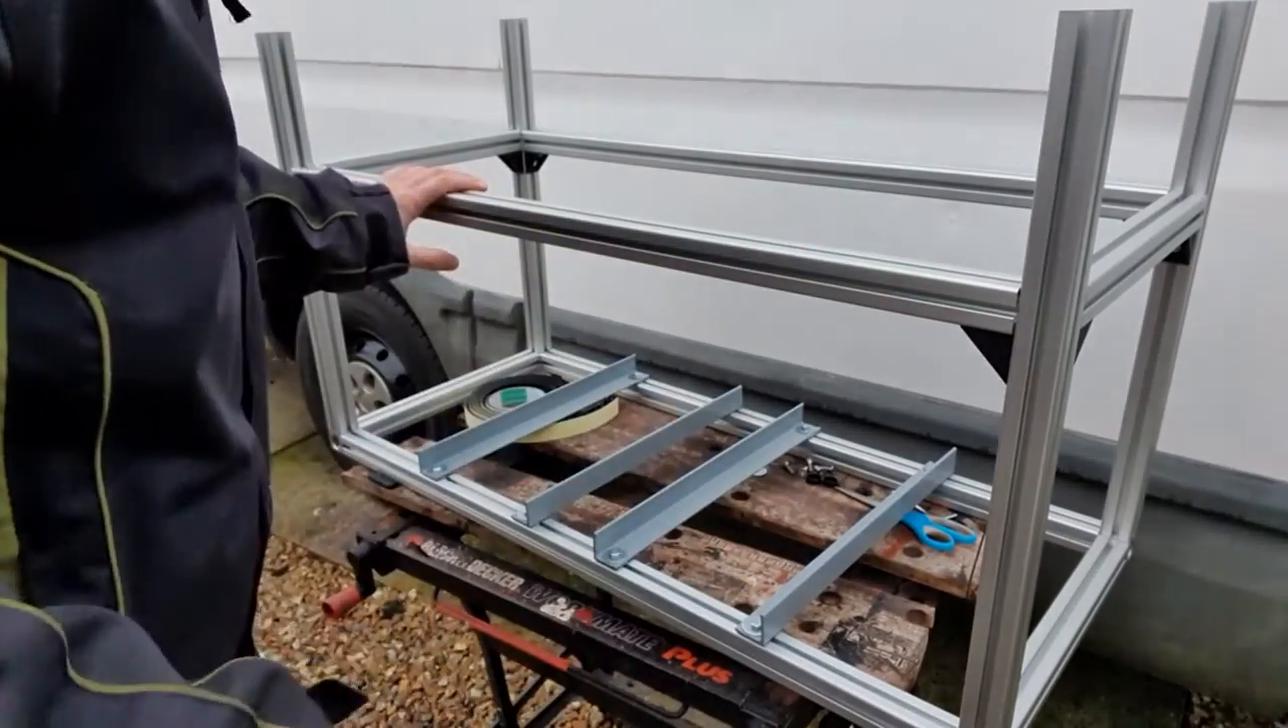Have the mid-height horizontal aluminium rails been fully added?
Yes.